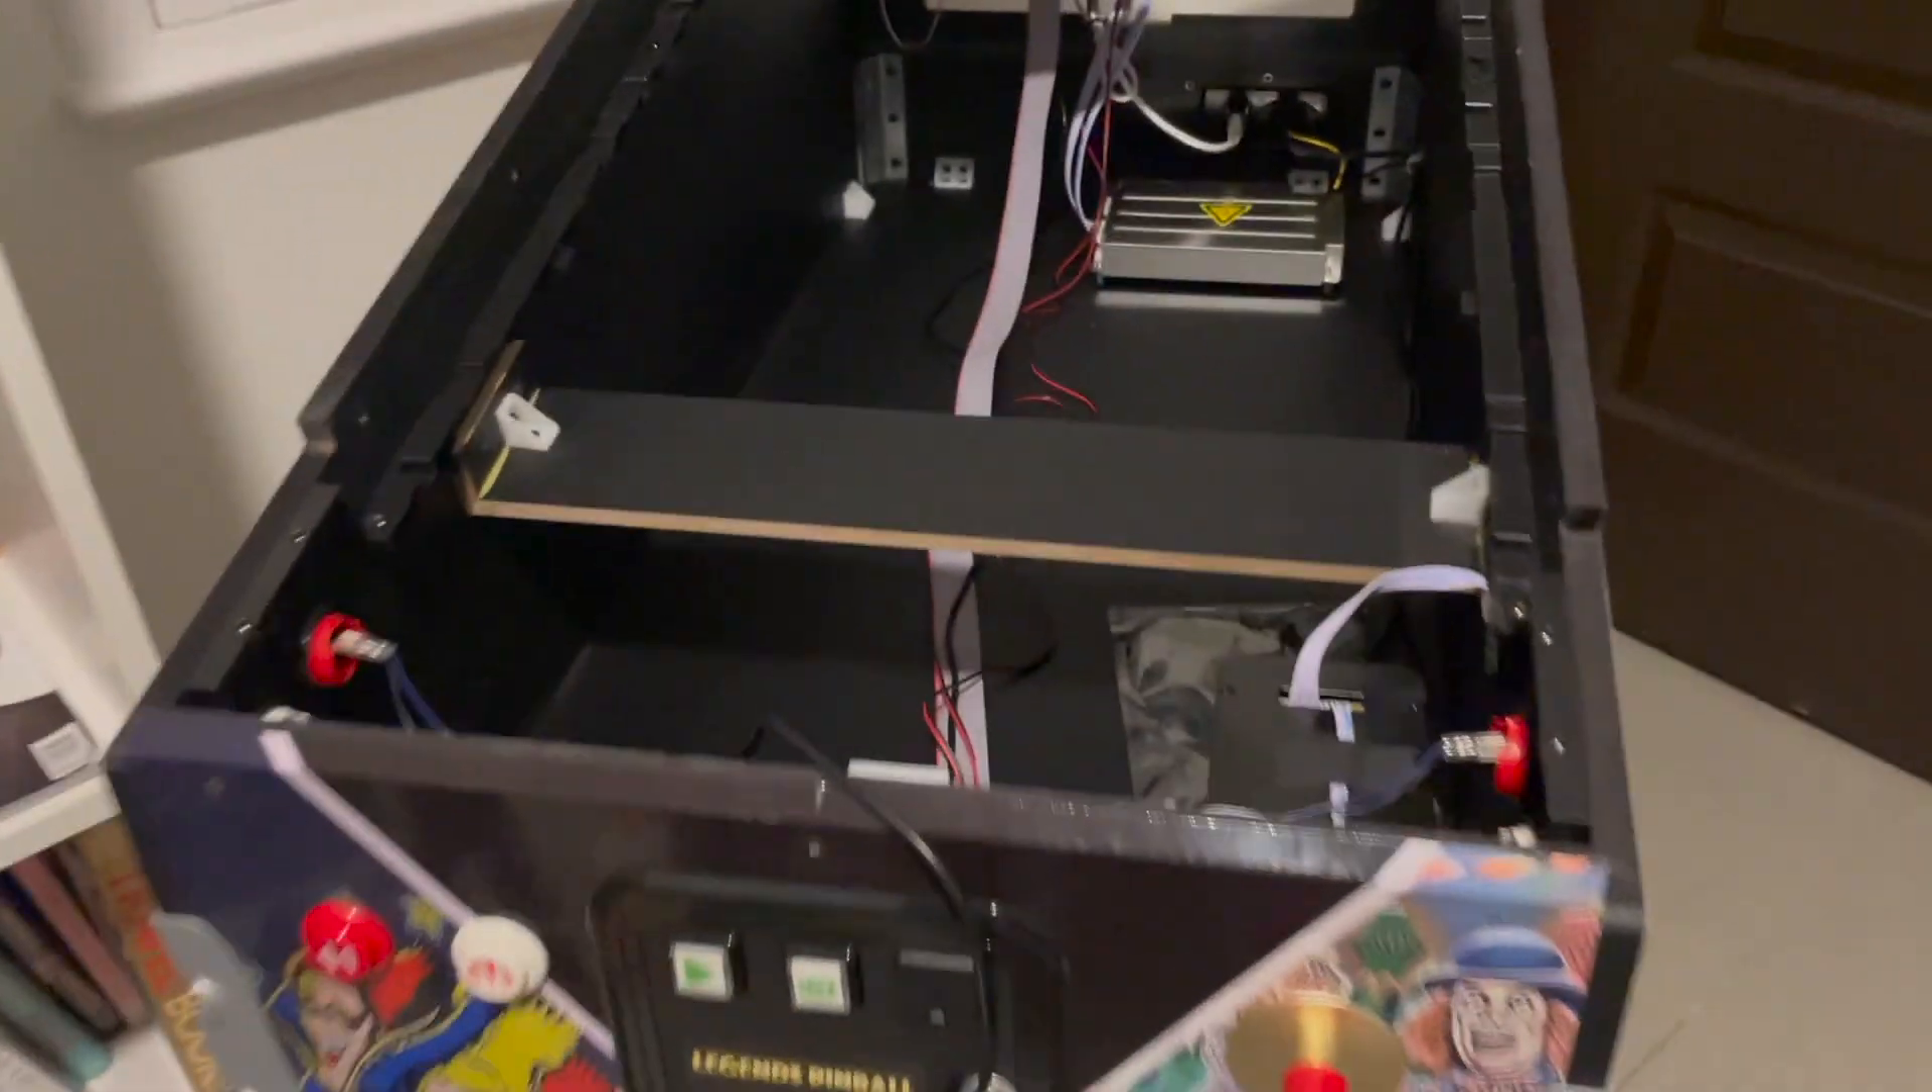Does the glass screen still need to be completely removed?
No.